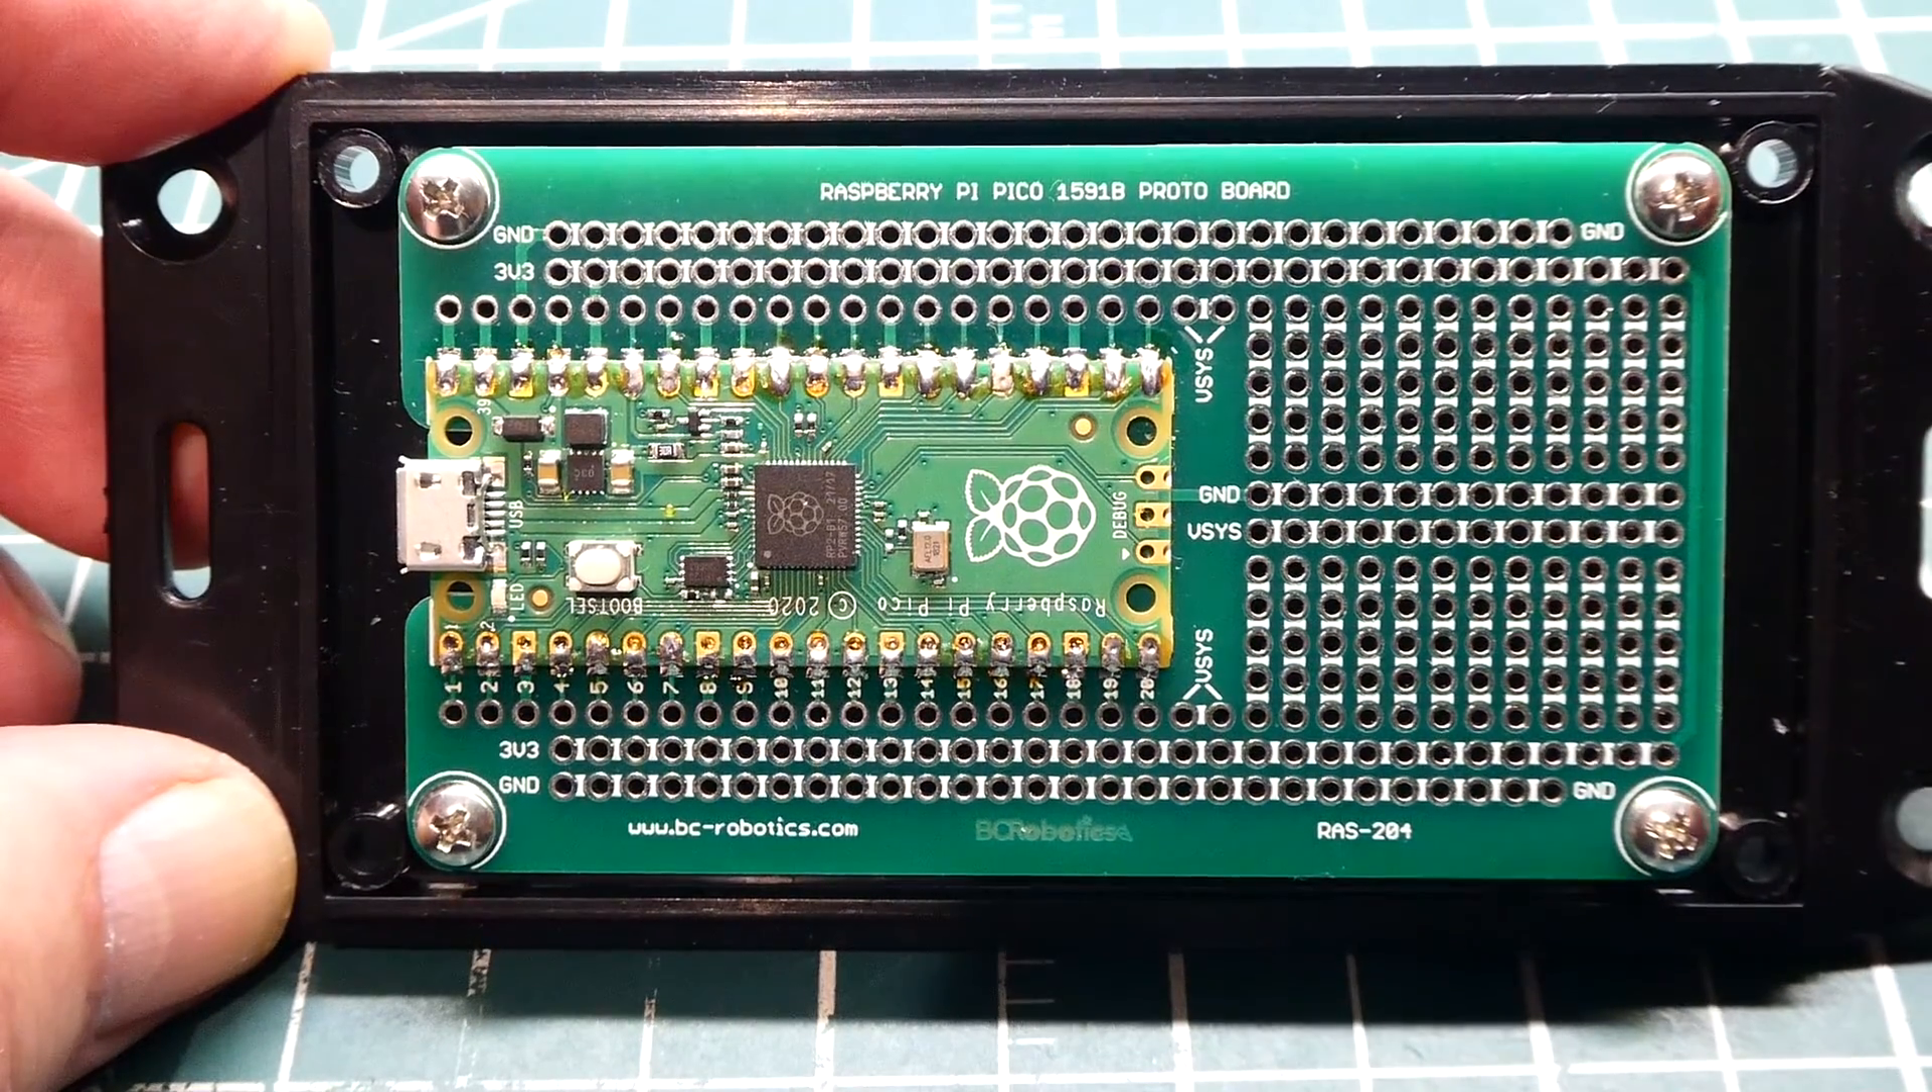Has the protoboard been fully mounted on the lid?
Yes.